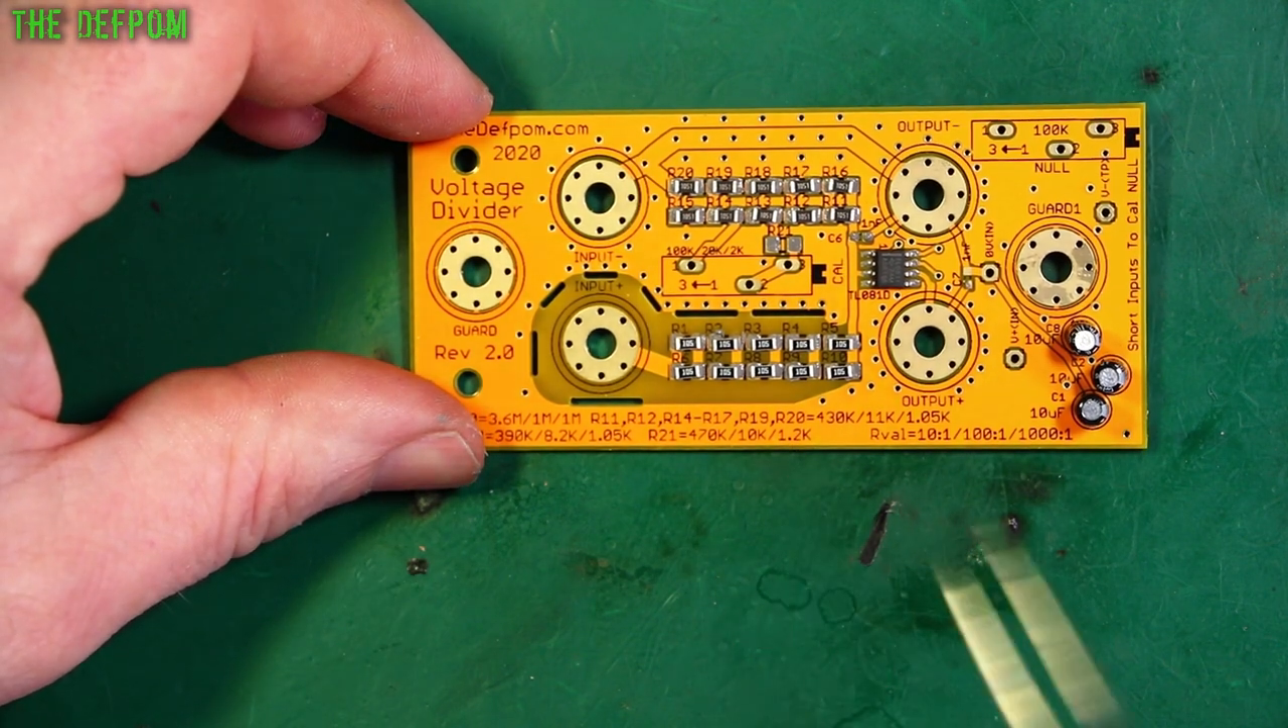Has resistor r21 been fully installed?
No.